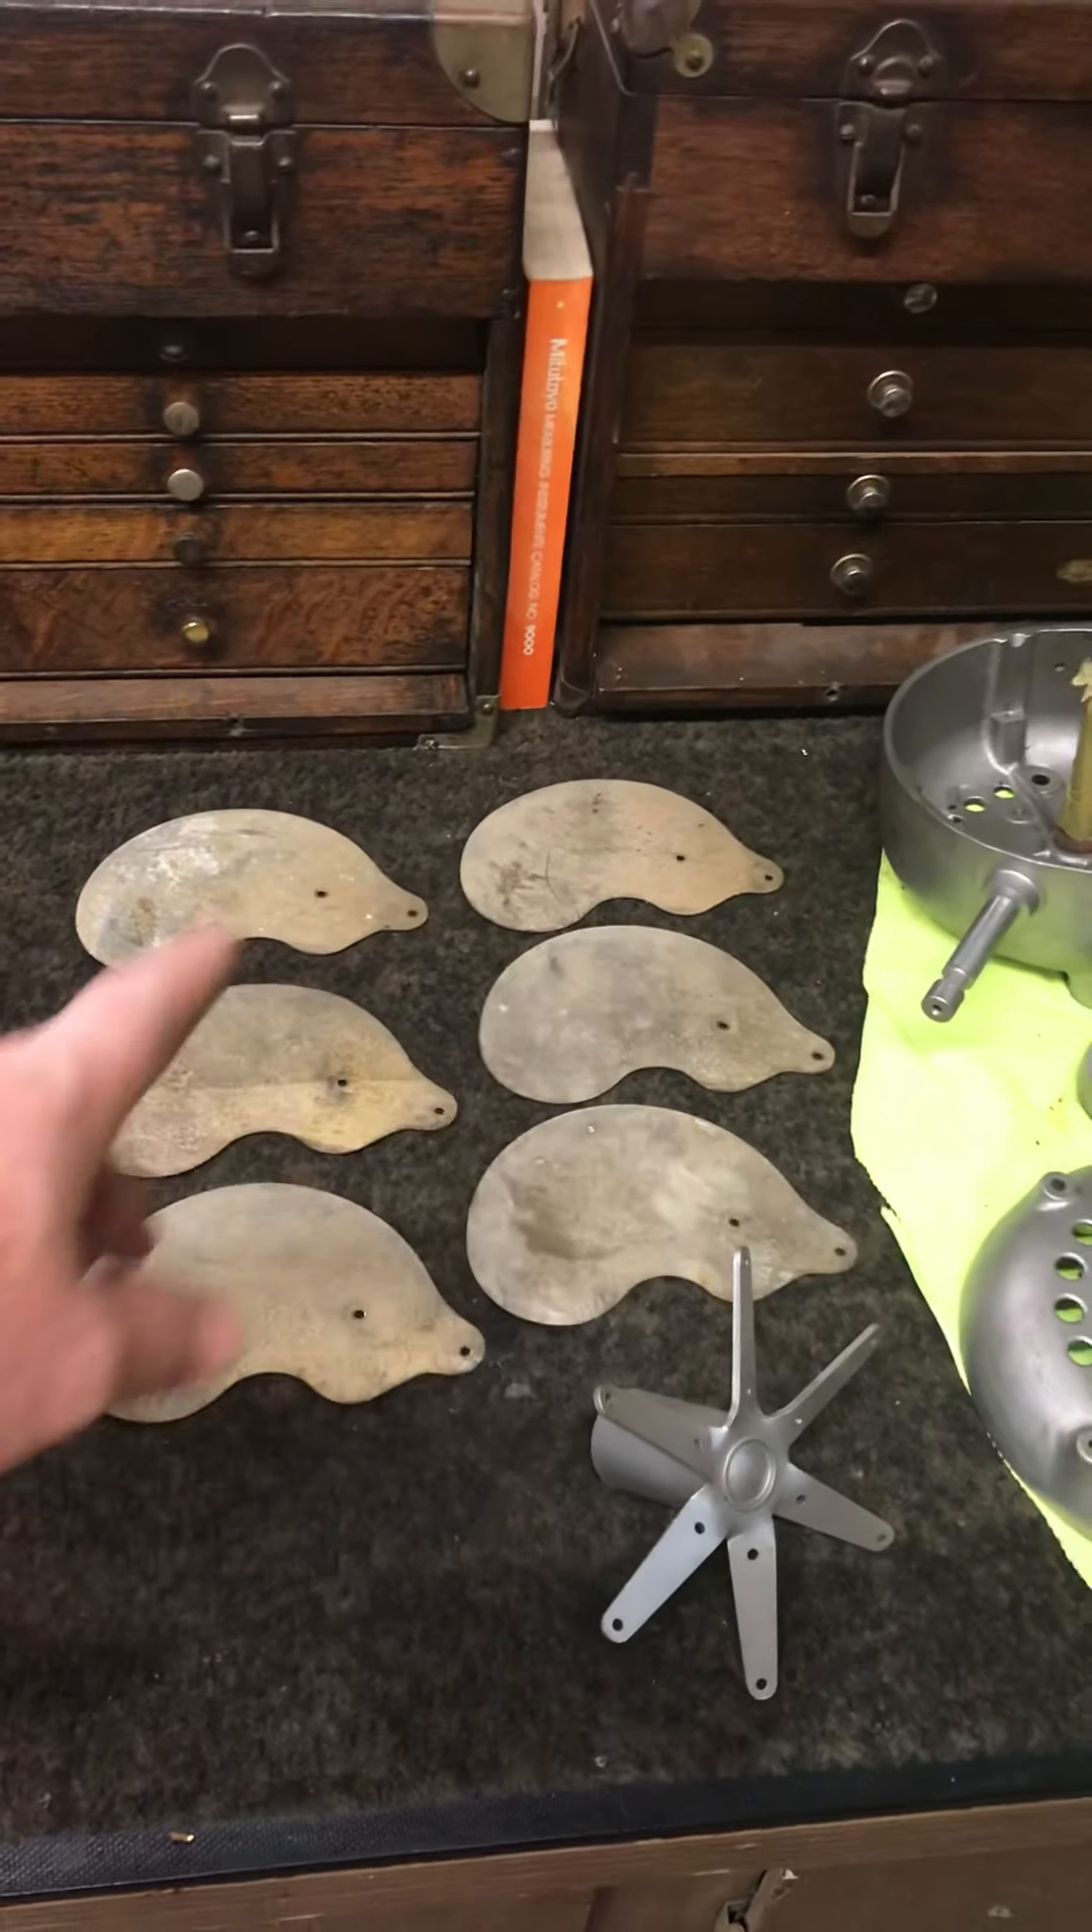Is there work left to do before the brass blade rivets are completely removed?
No.